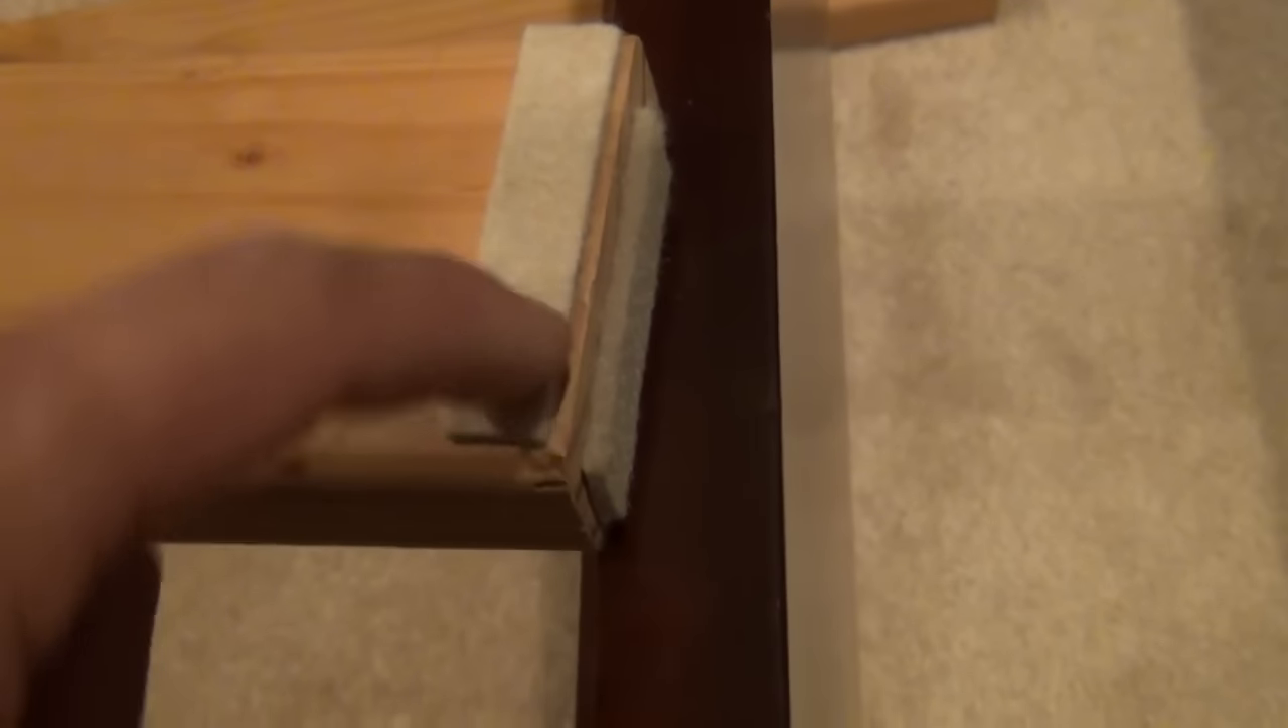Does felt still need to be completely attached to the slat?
No.